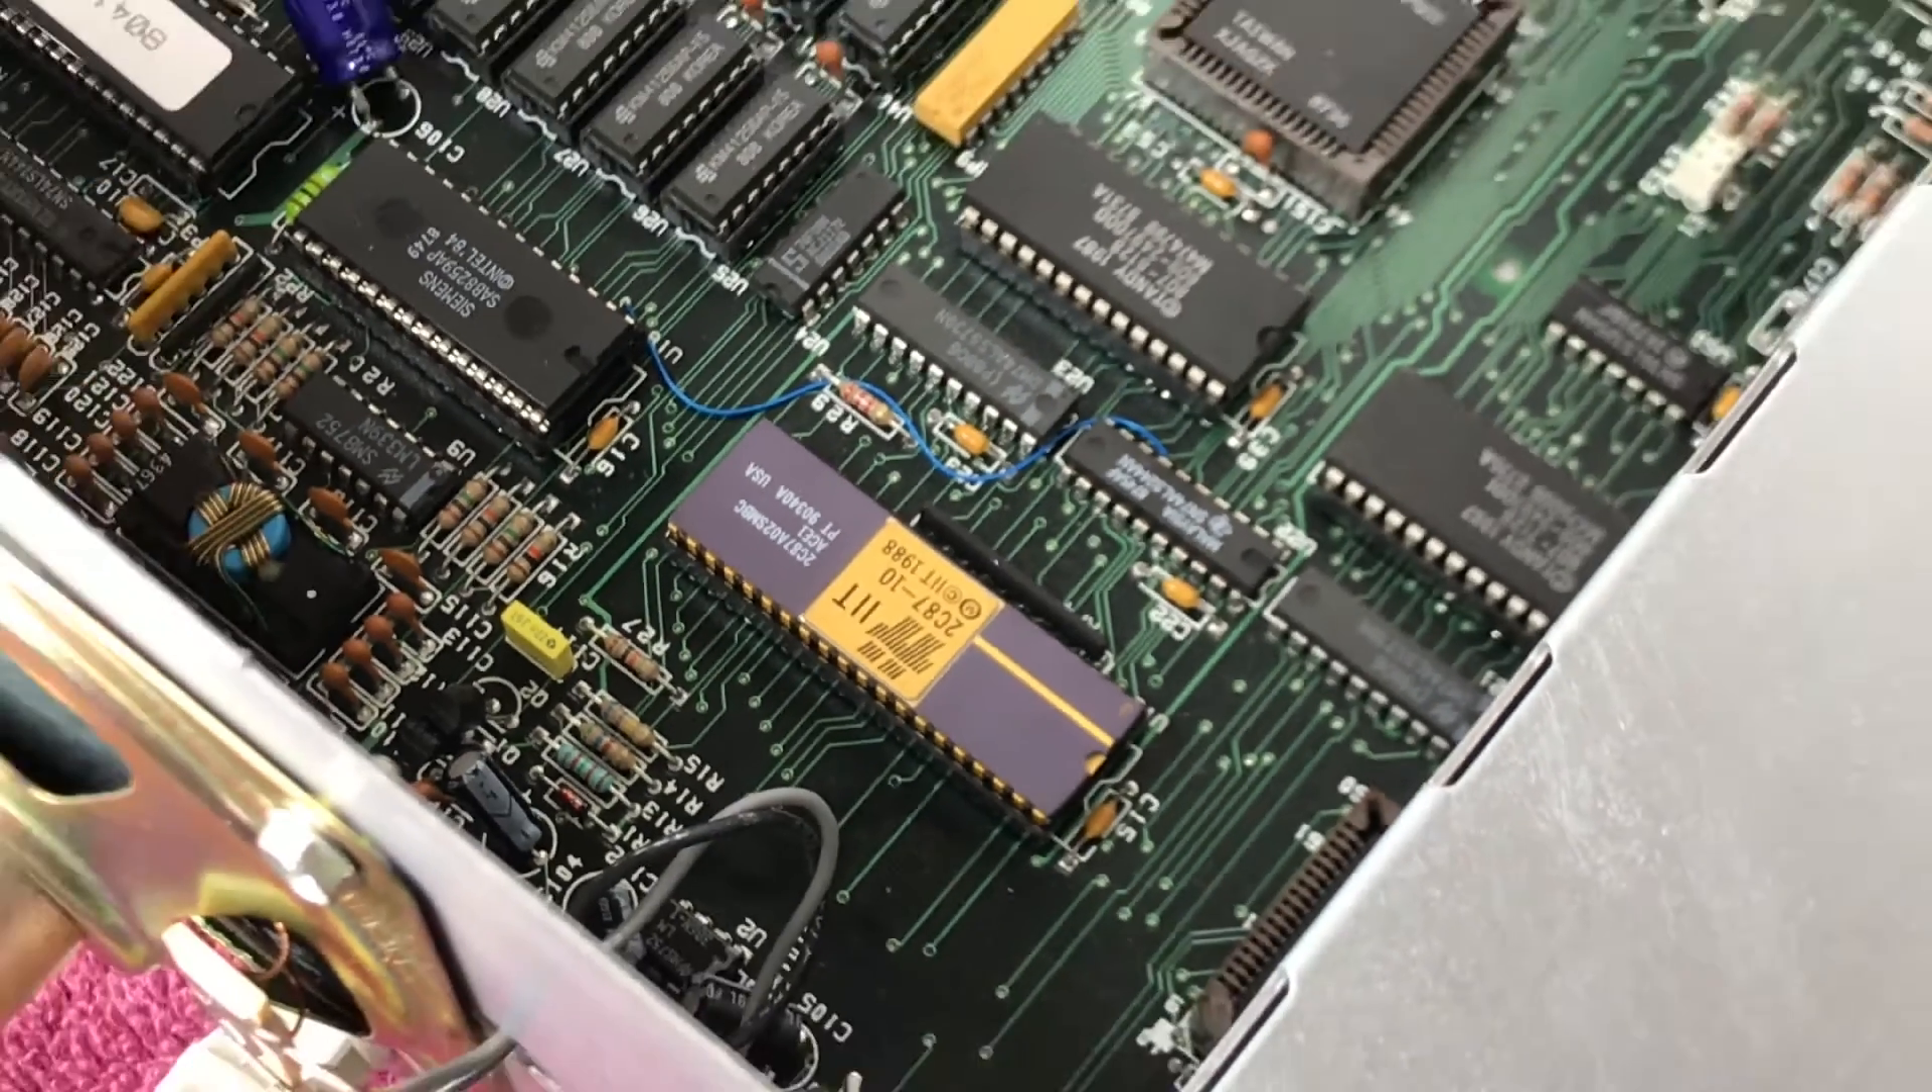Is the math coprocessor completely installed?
Yes.